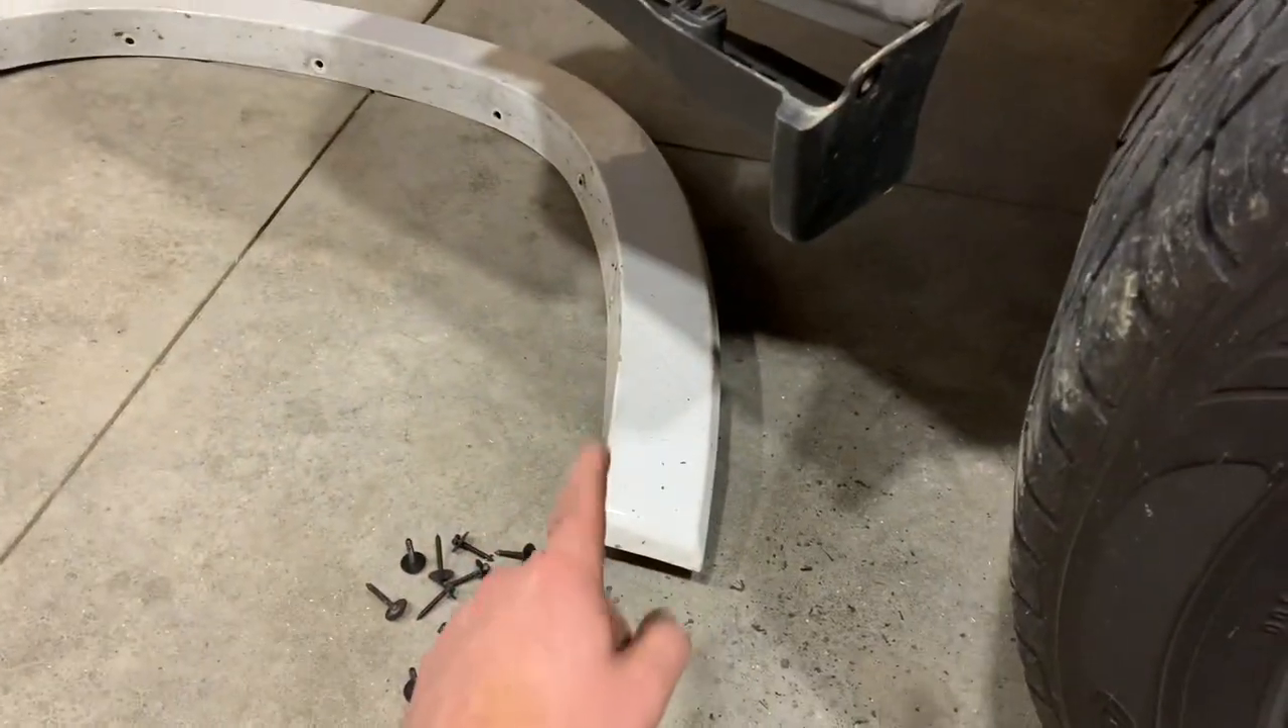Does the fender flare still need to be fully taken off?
No.